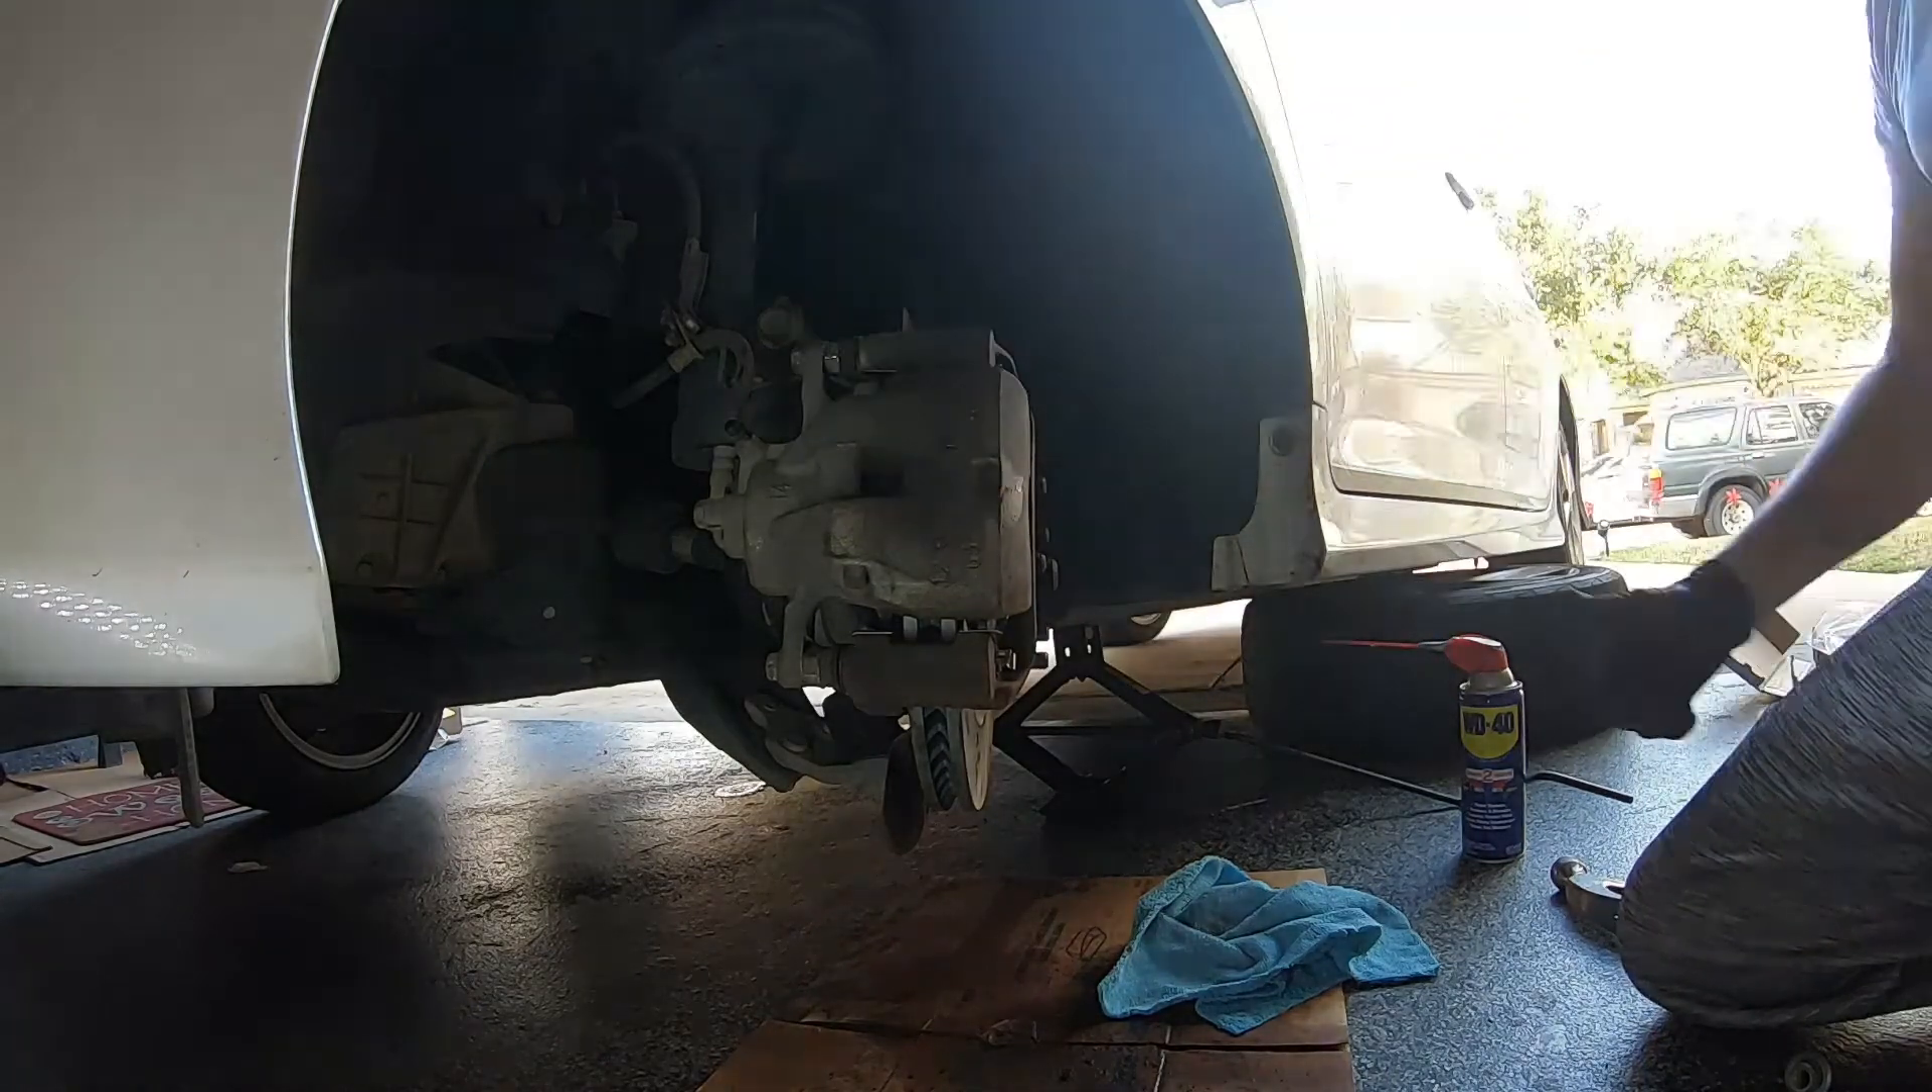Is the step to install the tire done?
No.